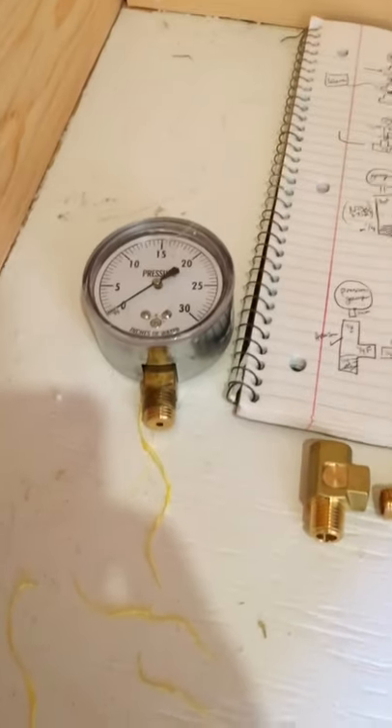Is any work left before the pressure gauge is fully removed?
No.